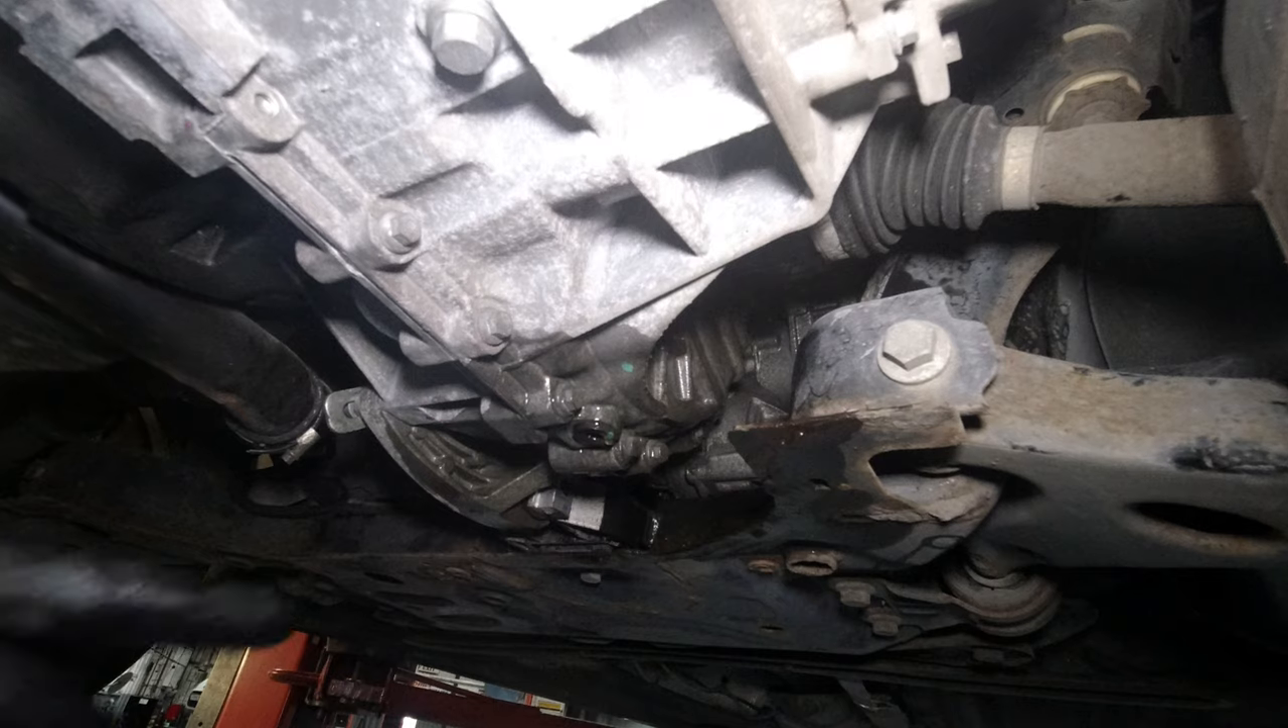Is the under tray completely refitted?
No.